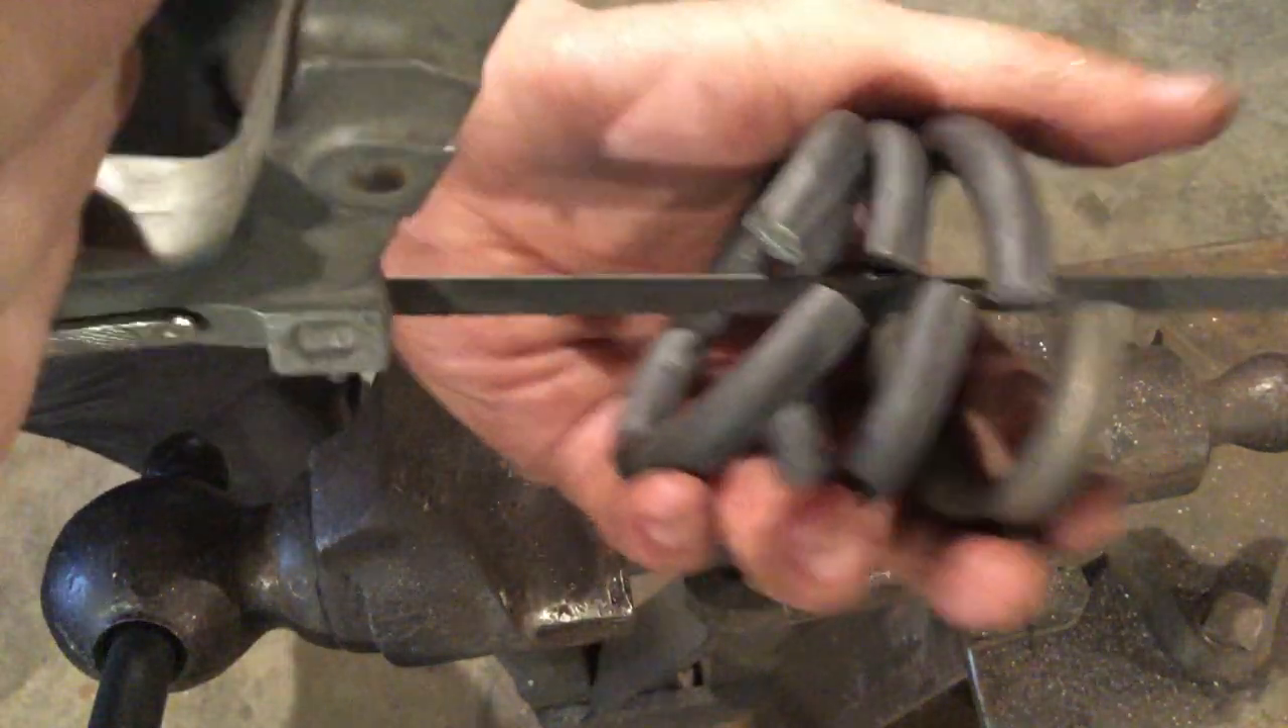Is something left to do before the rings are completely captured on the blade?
No.